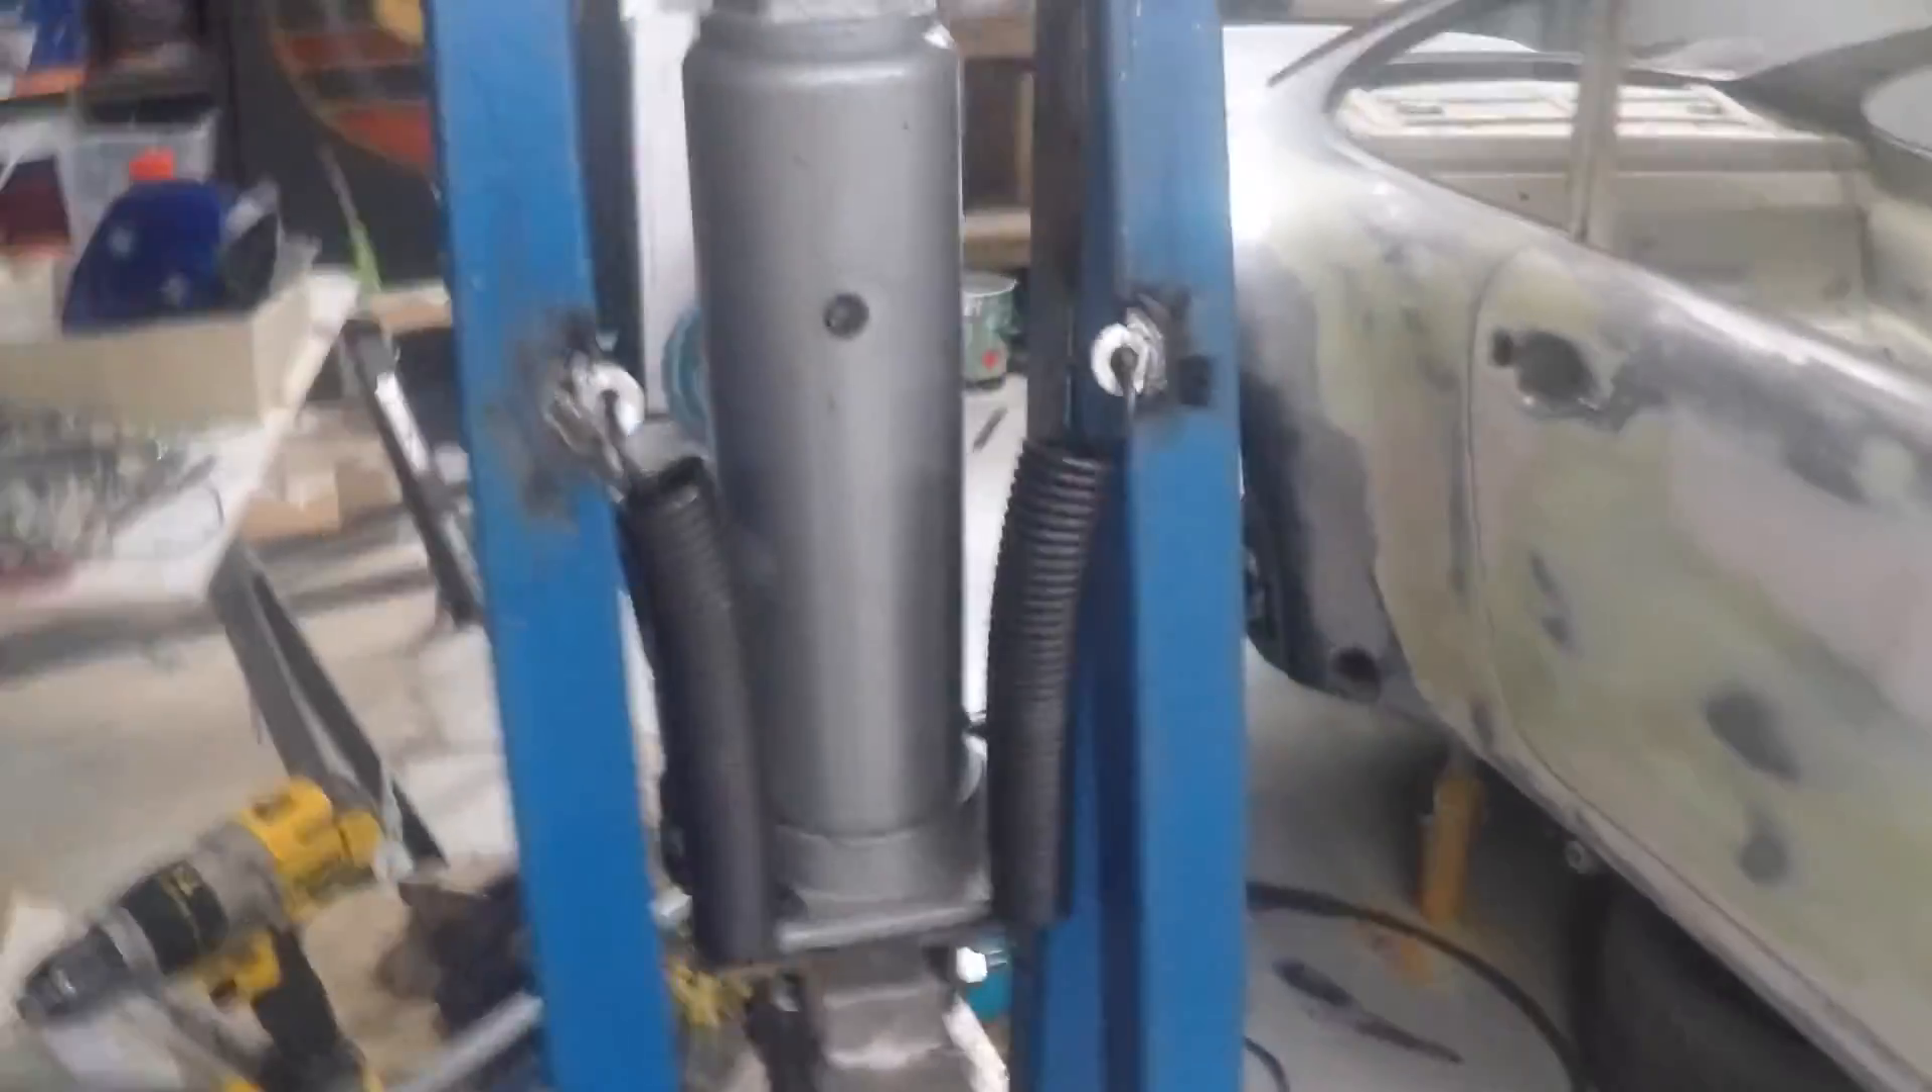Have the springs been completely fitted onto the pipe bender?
Yes.